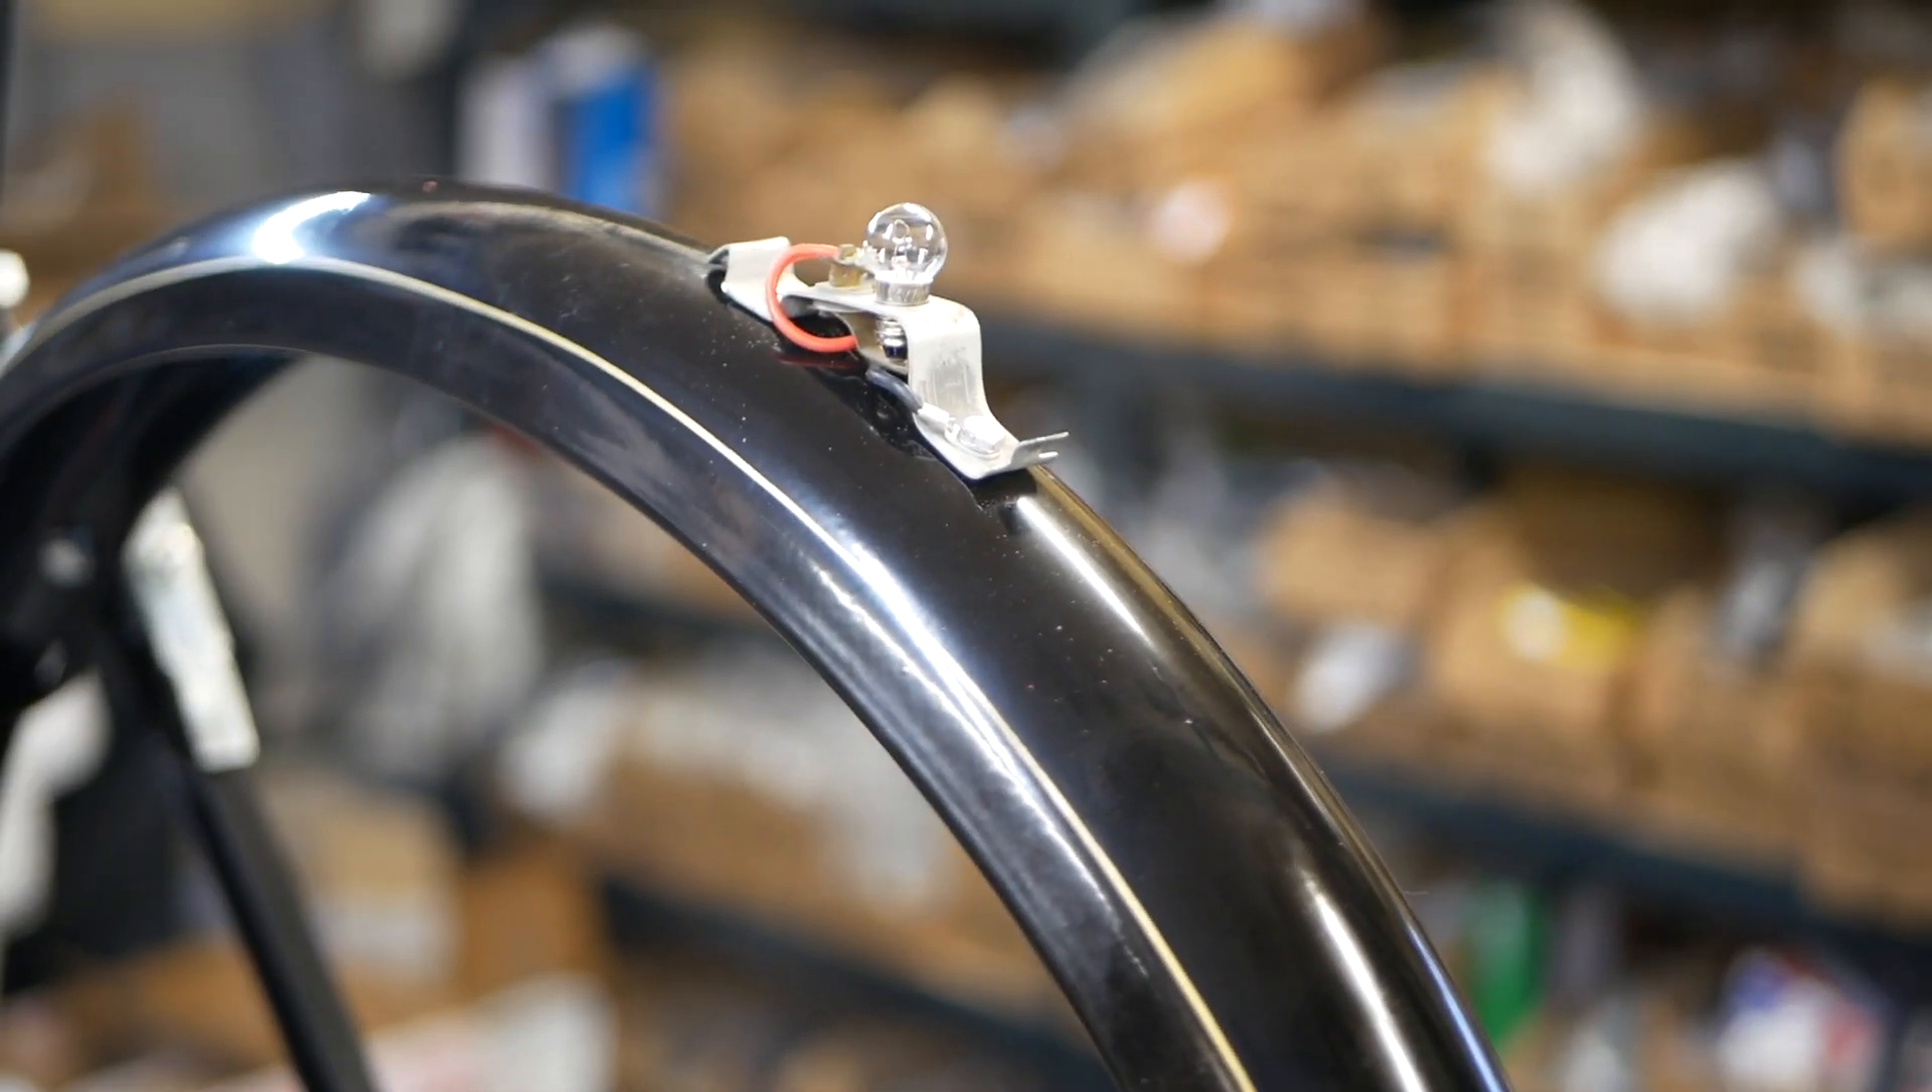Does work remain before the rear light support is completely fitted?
No.